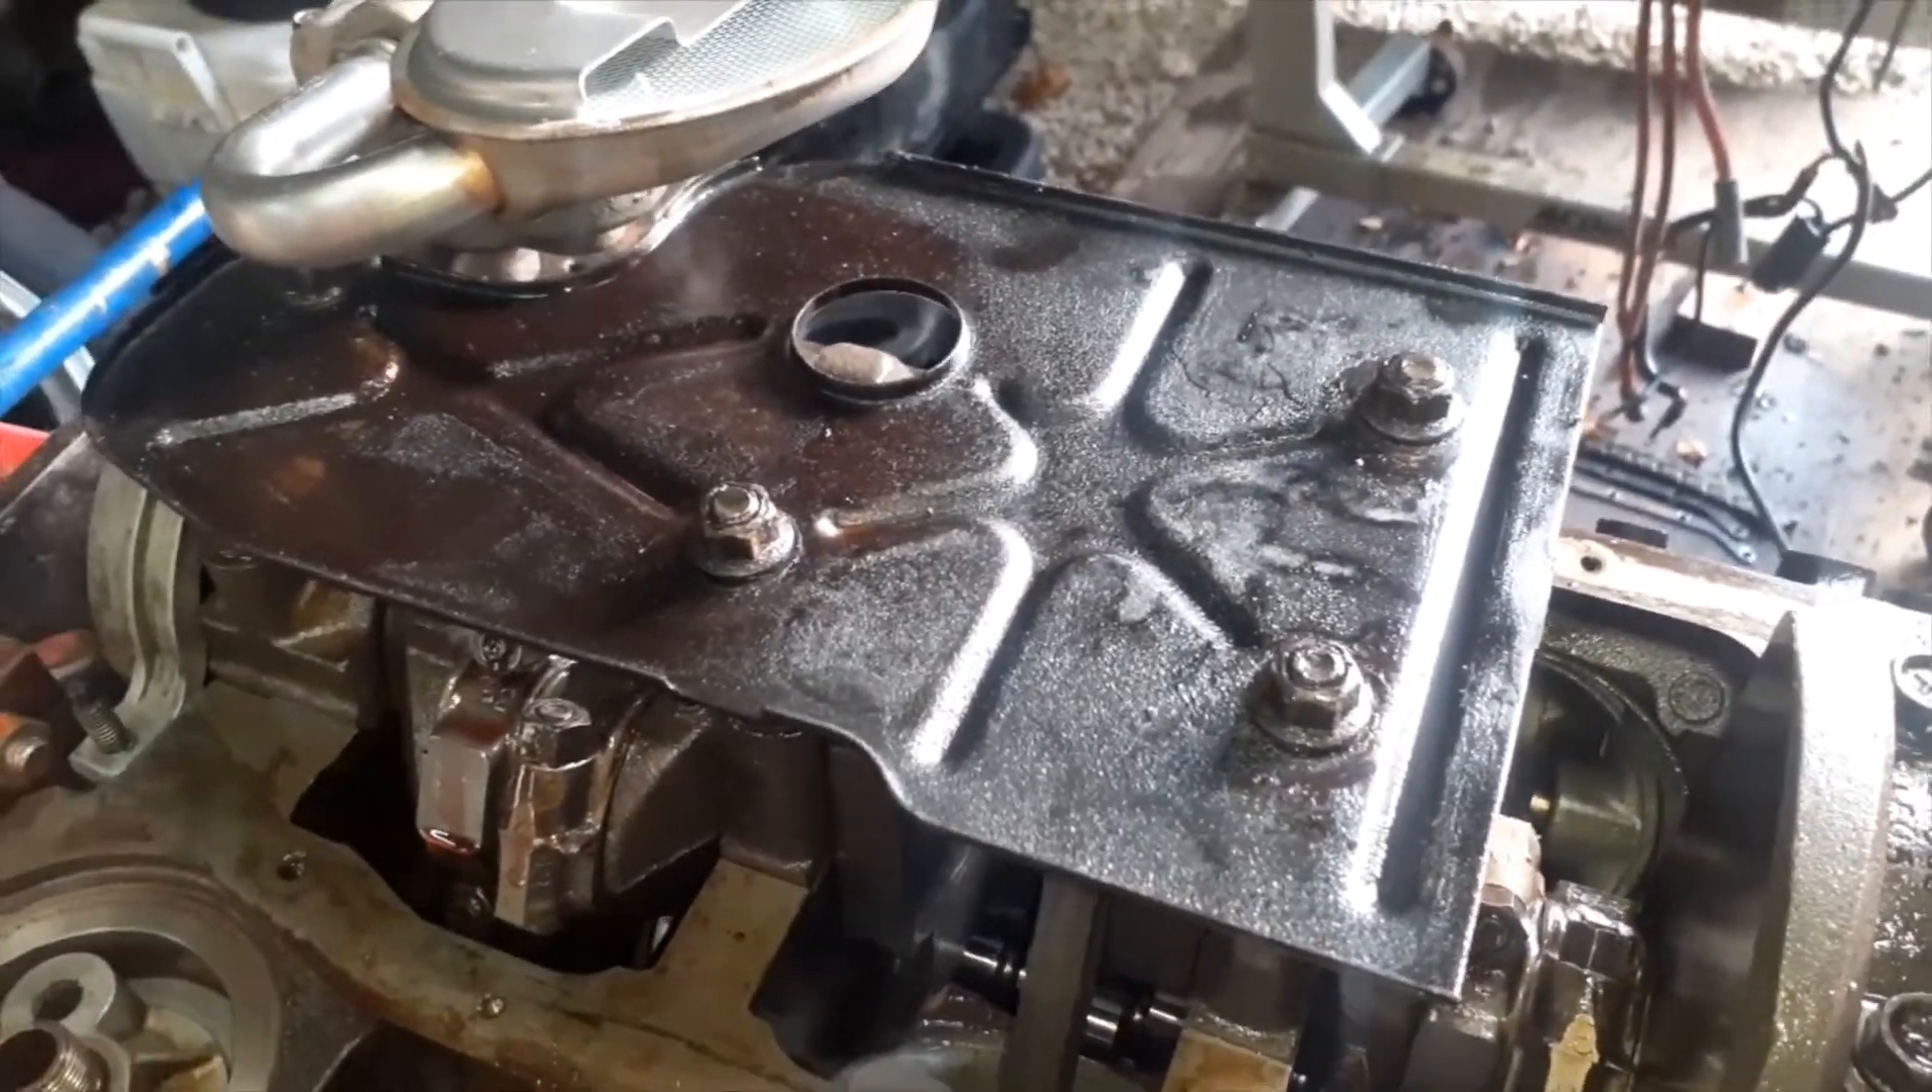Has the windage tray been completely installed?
Yes.